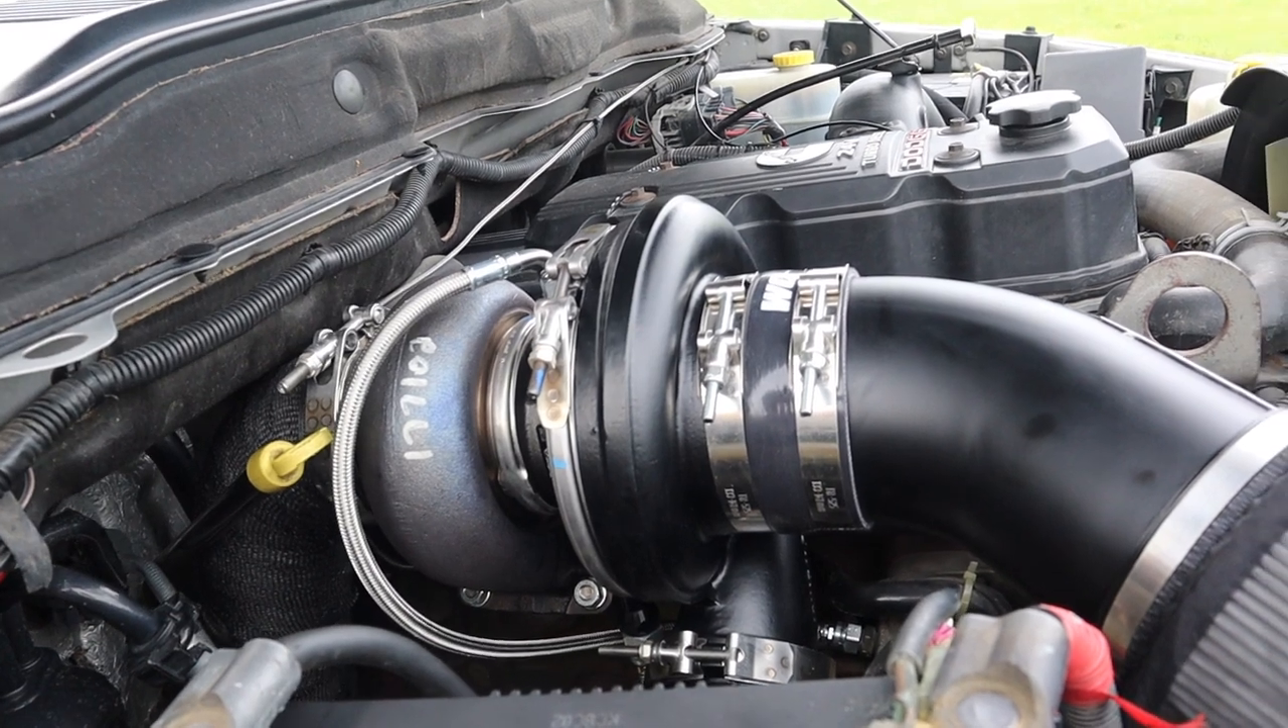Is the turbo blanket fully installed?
No.